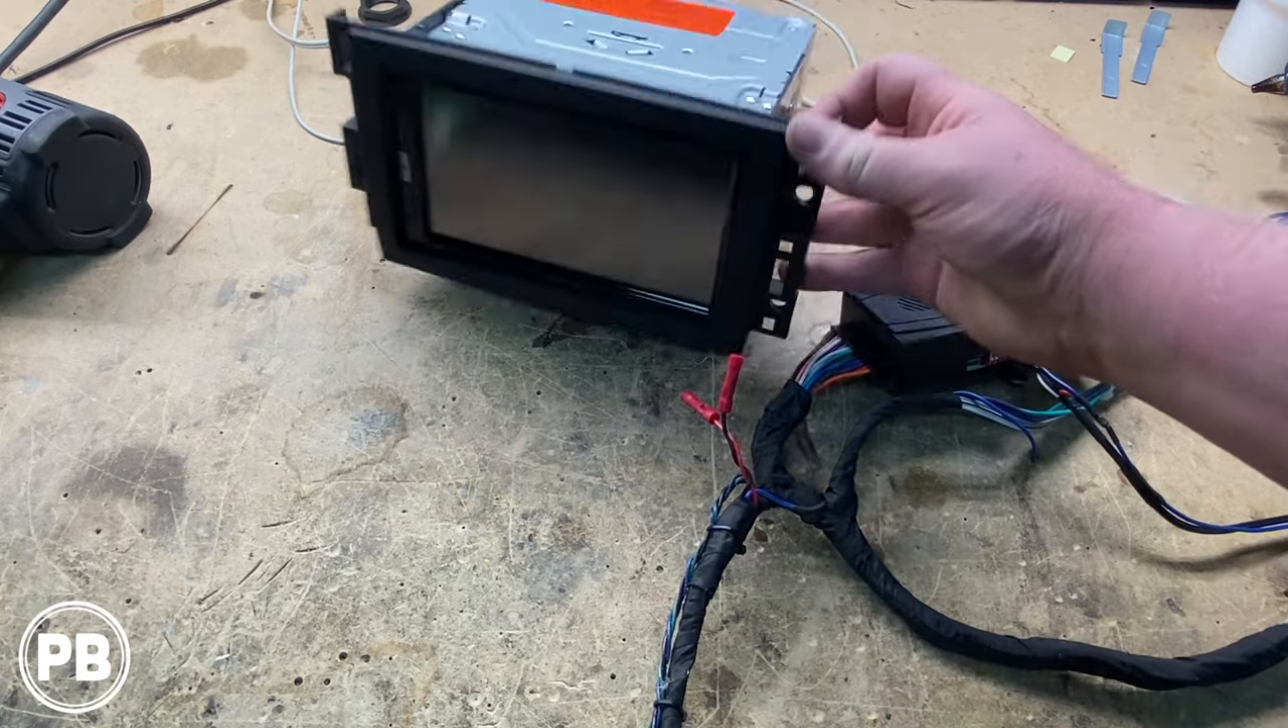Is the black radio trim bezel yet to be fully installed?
No.